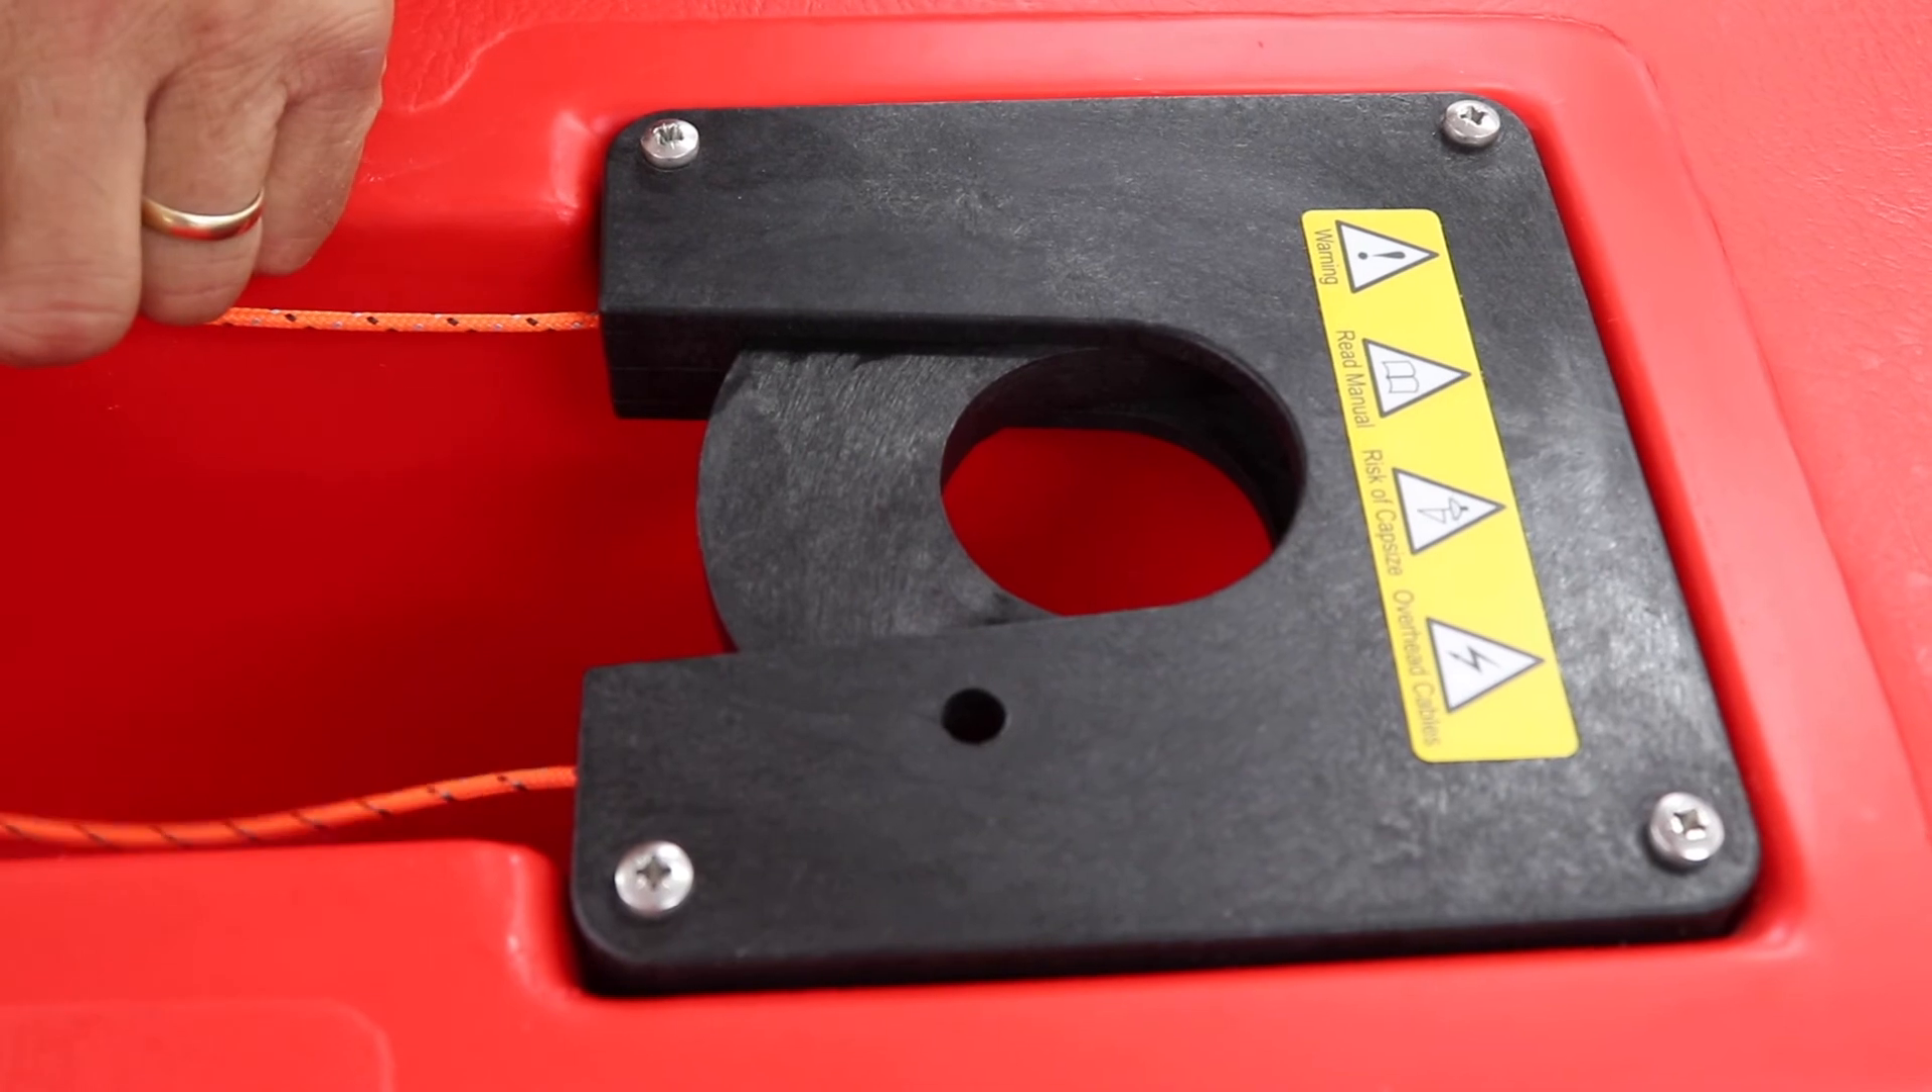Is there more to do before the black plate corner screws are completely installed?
No.